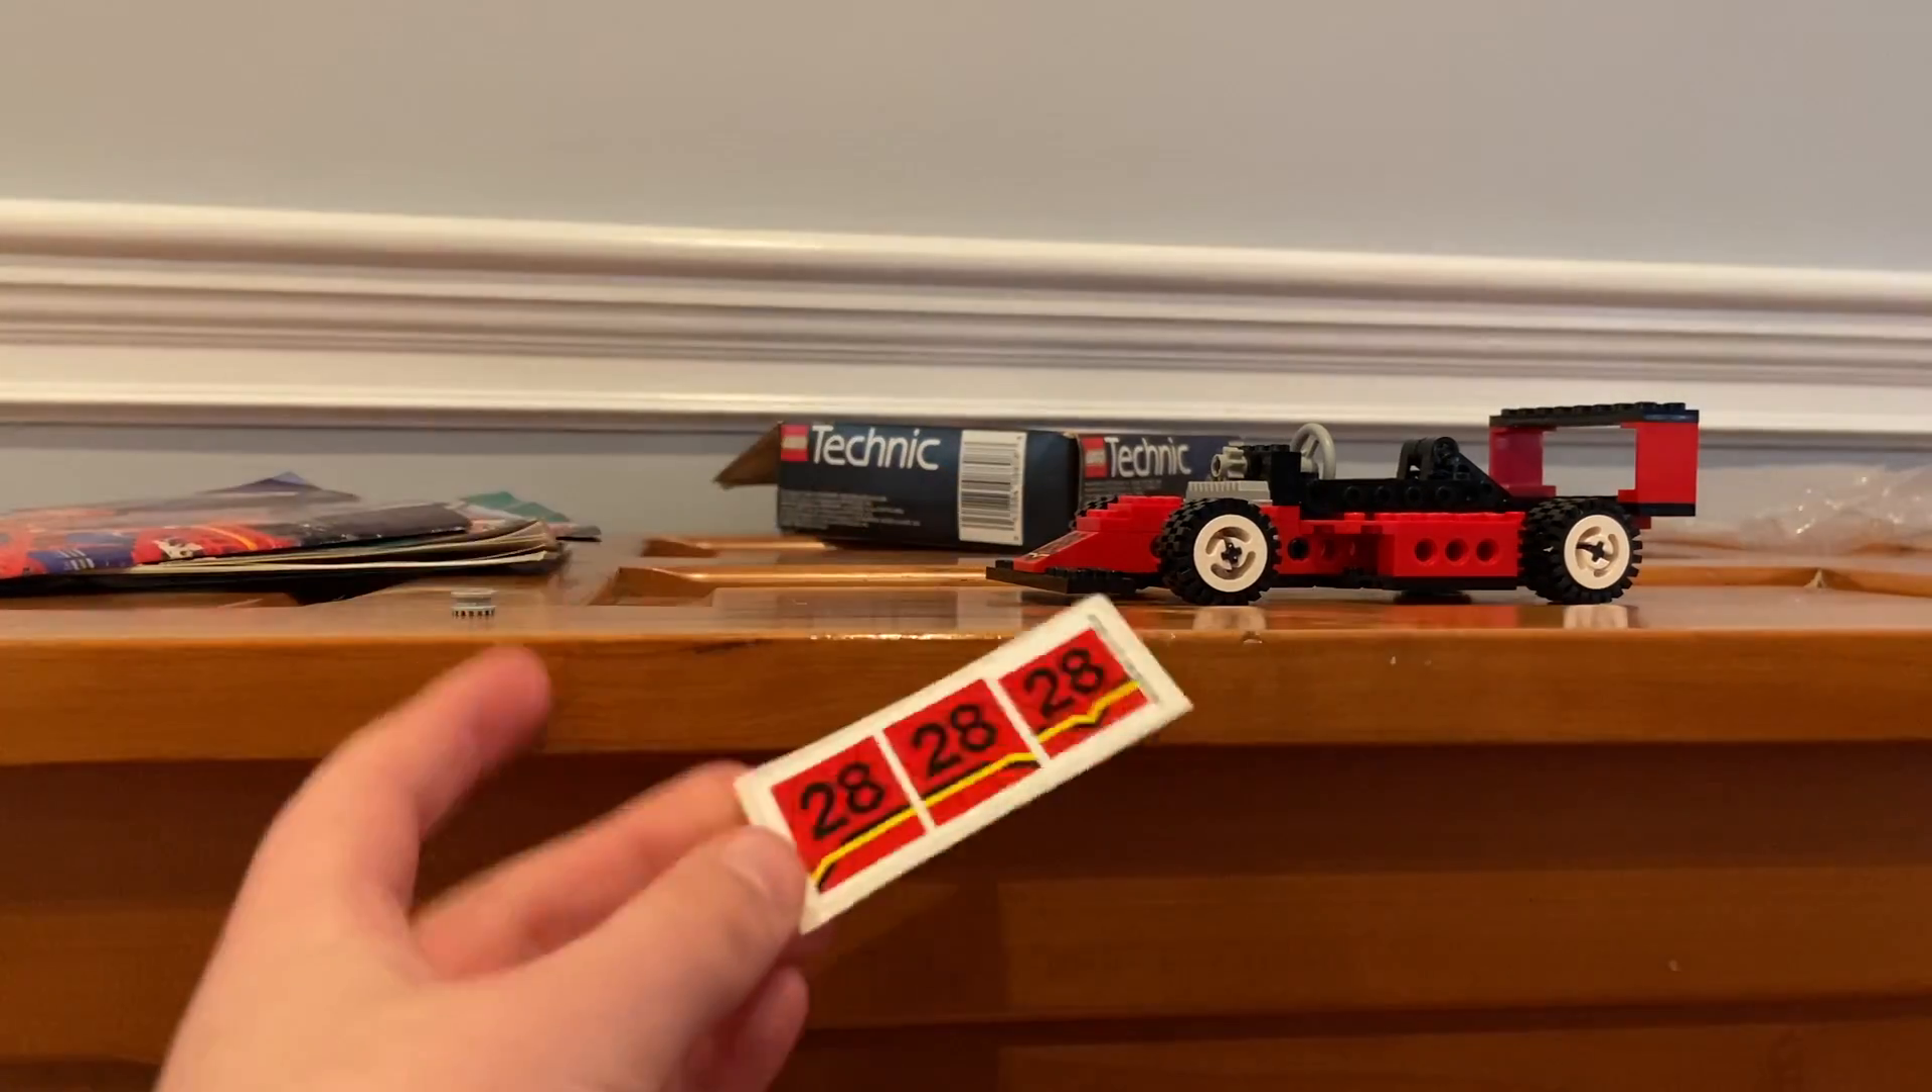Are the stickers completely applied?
No.